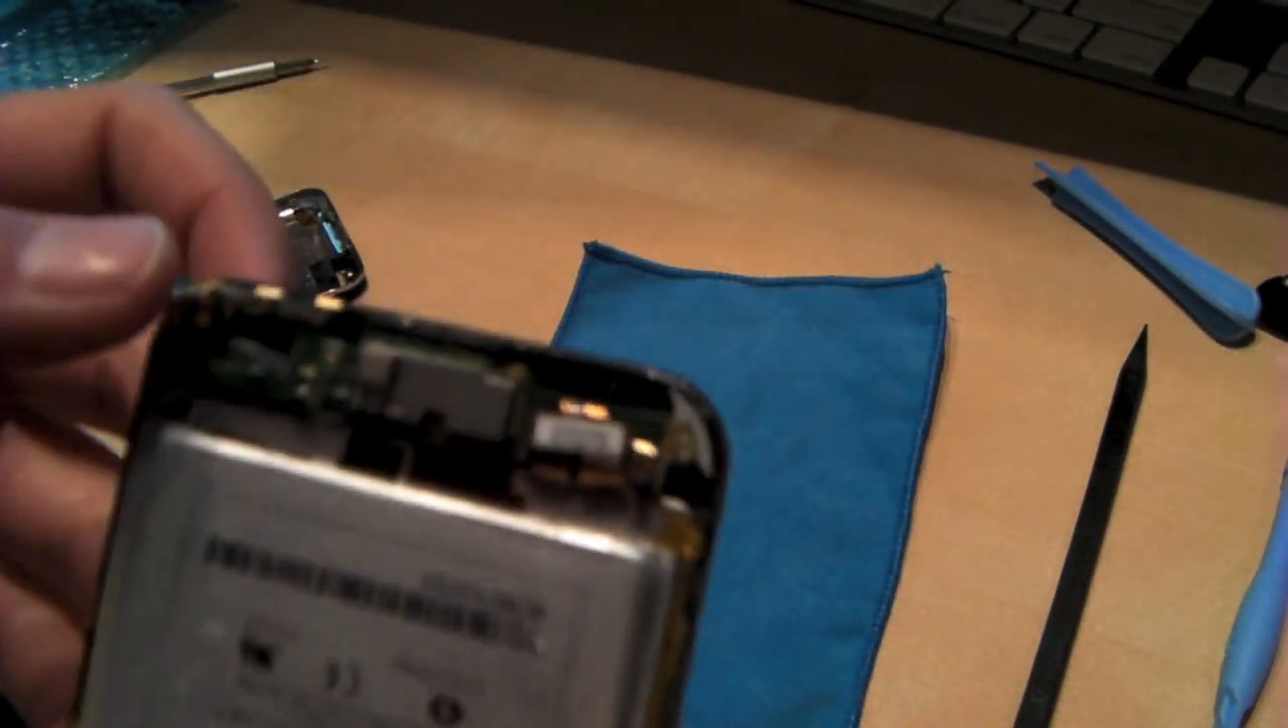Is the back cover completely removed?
Yes.